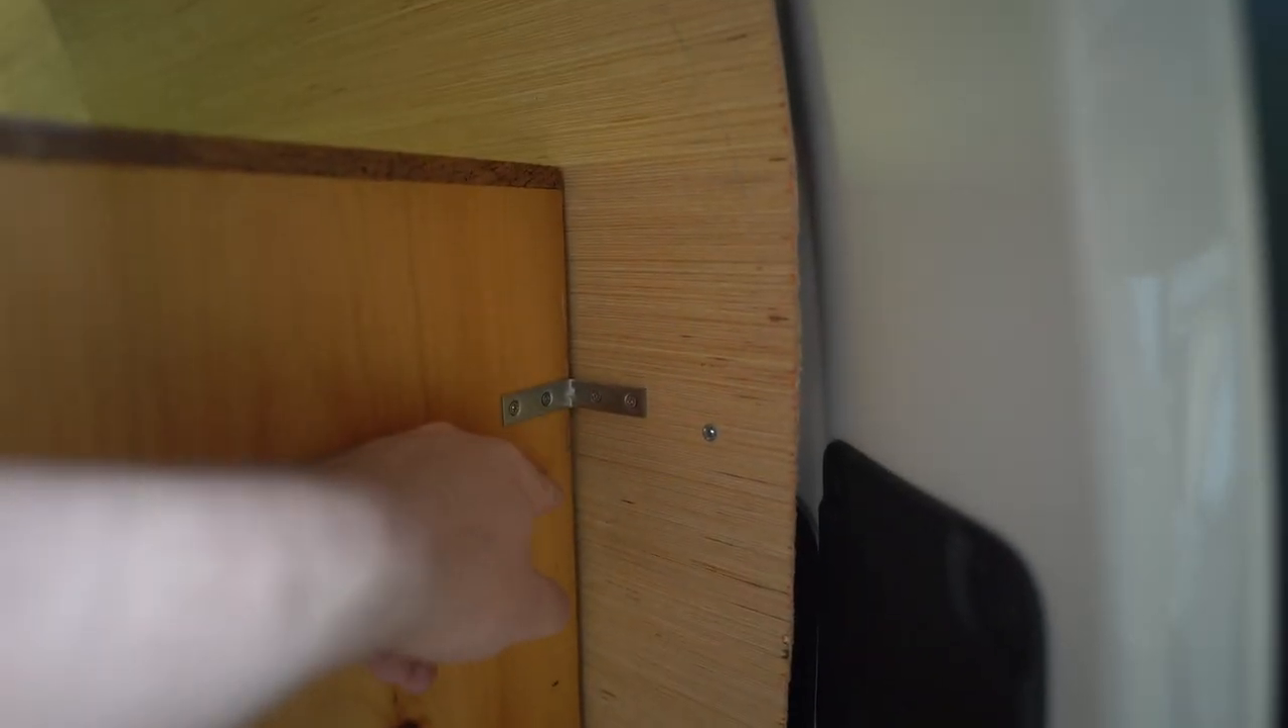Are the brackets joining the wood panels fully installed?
Yes.